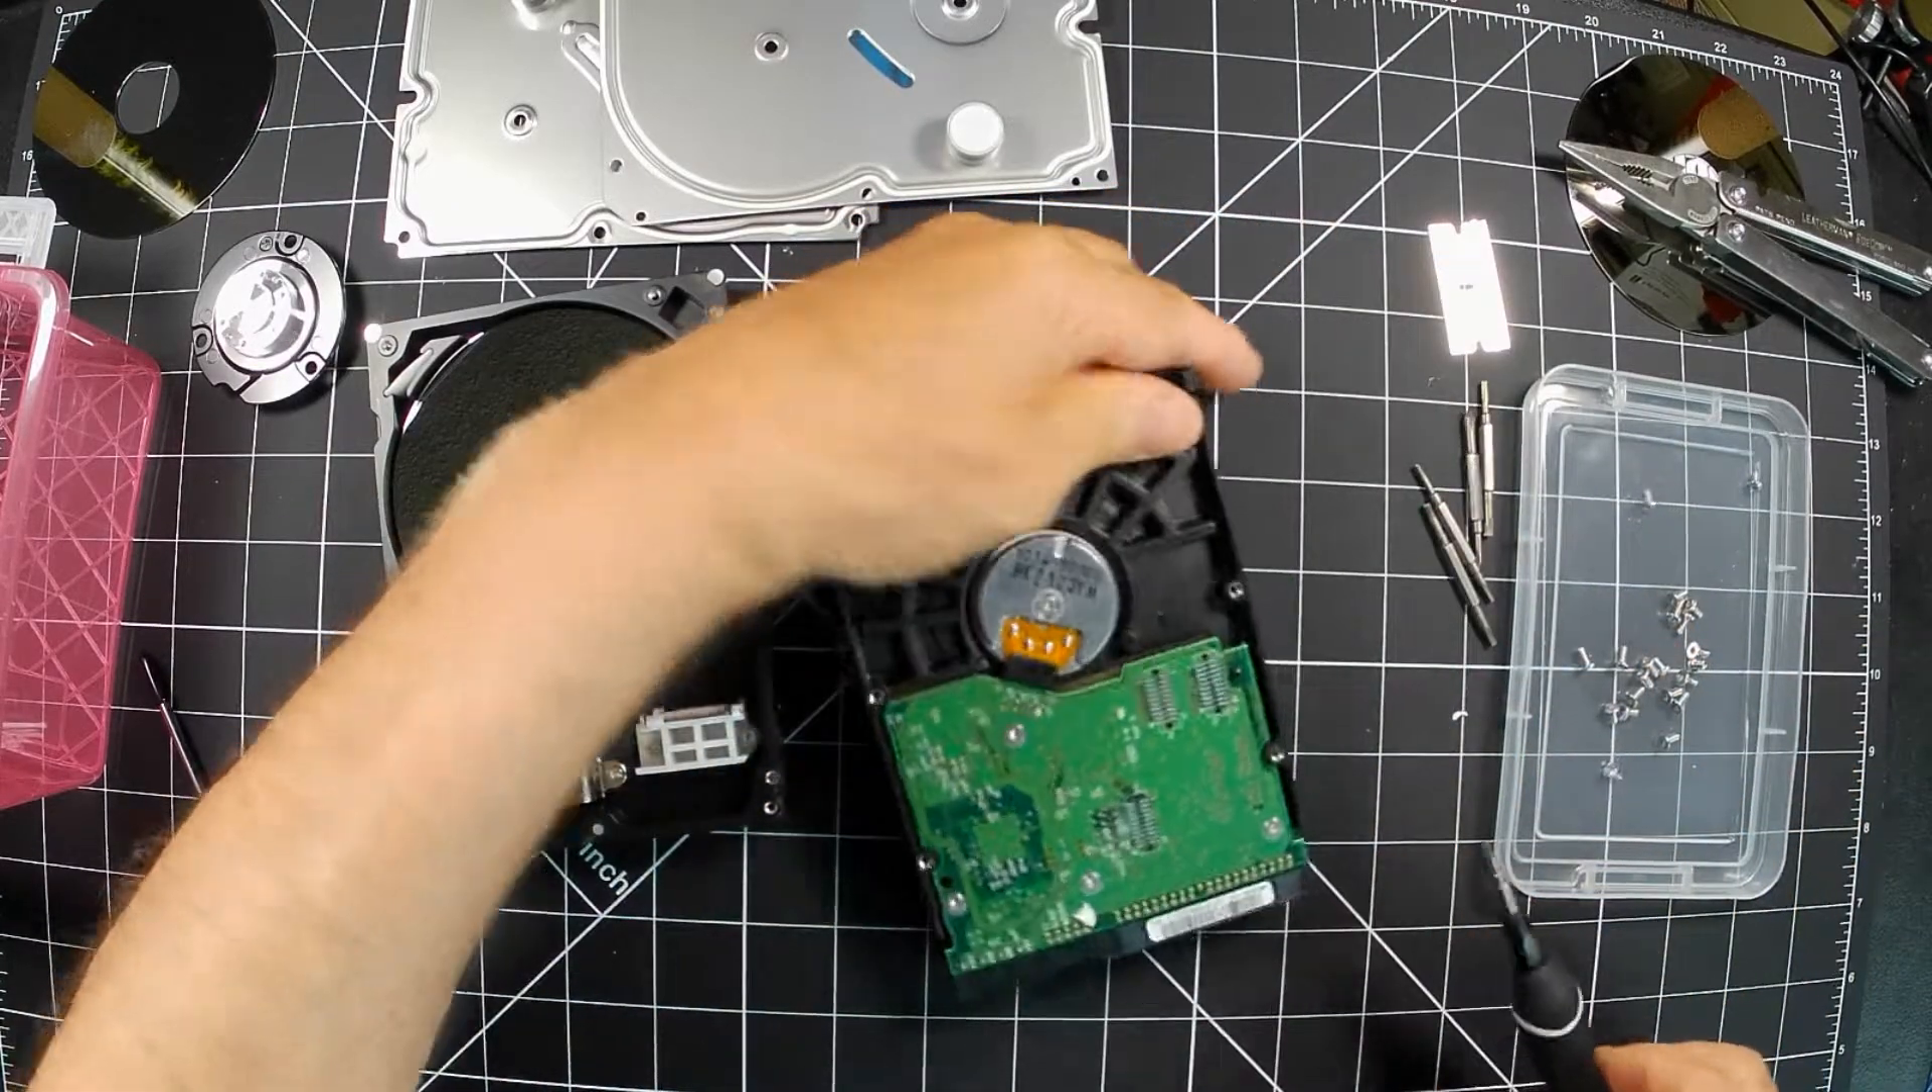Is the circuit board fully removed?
No.